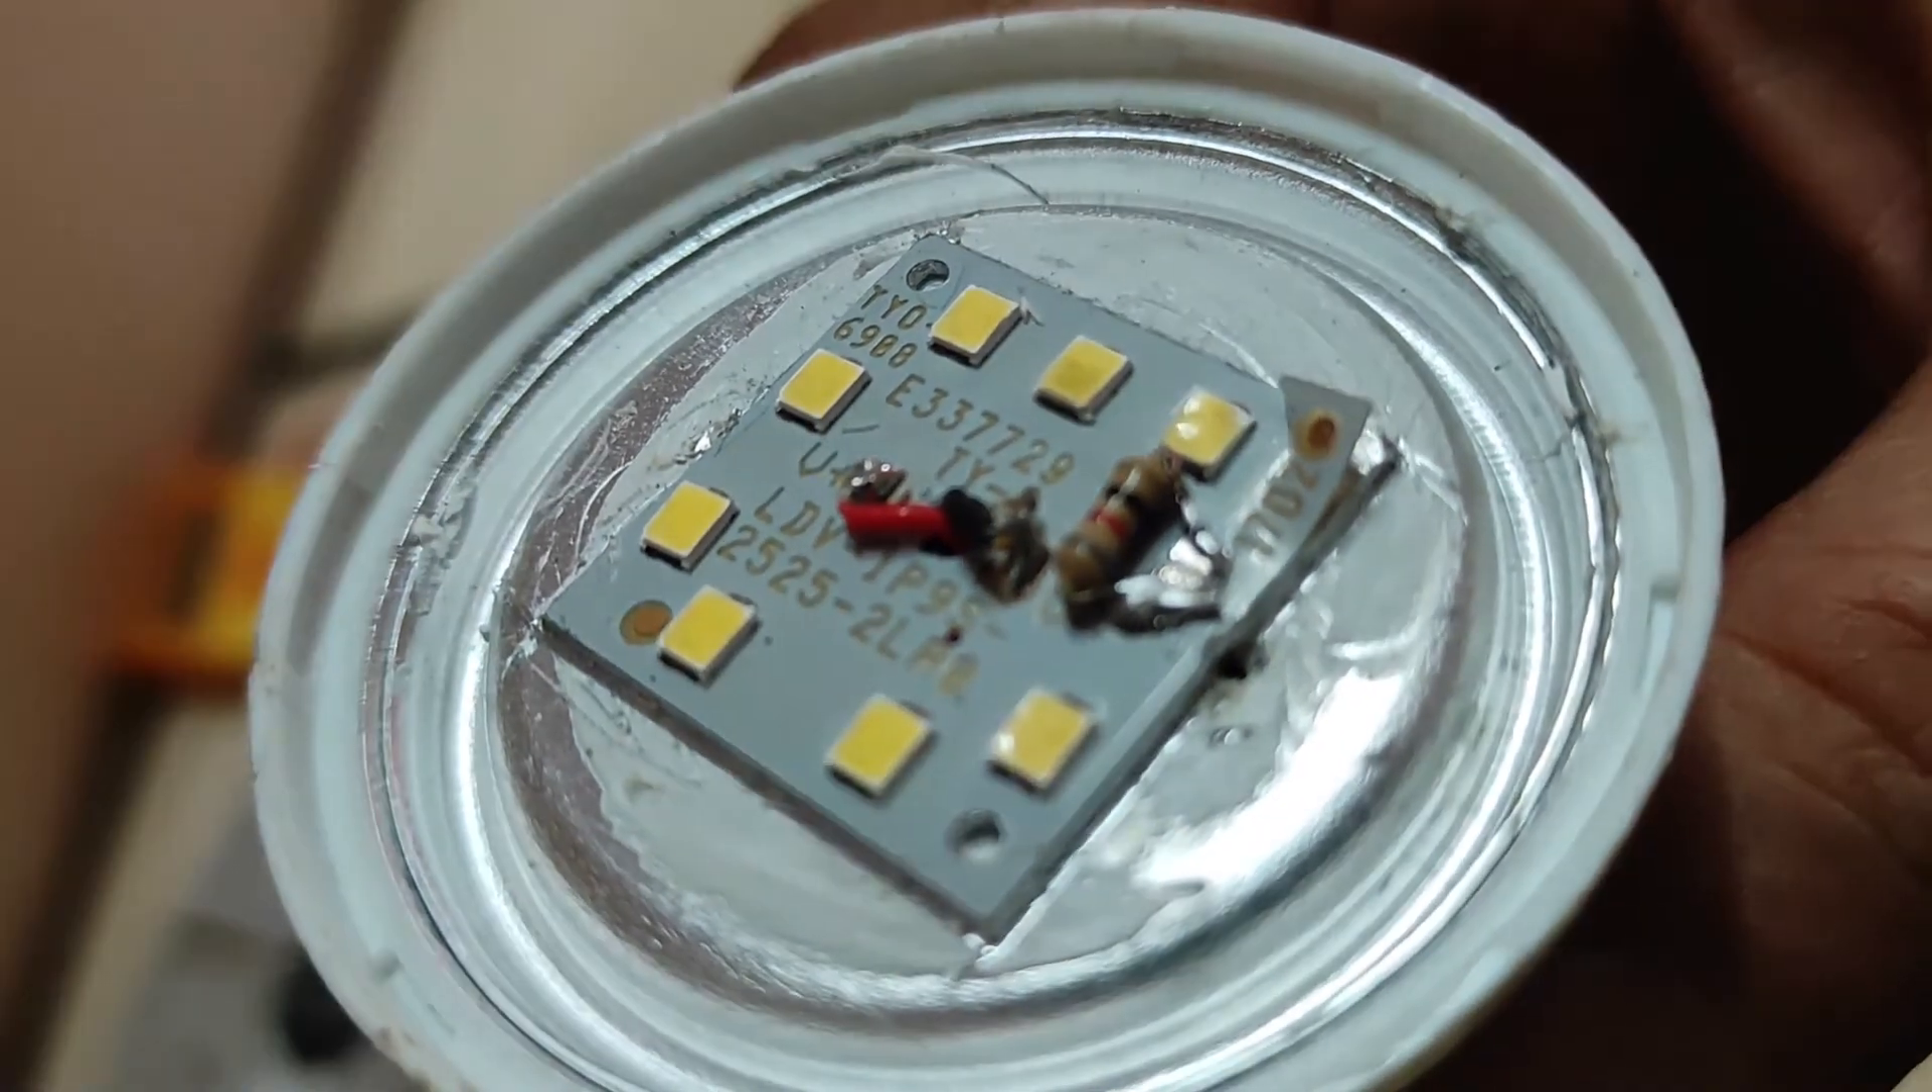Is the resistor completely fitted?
Yes.